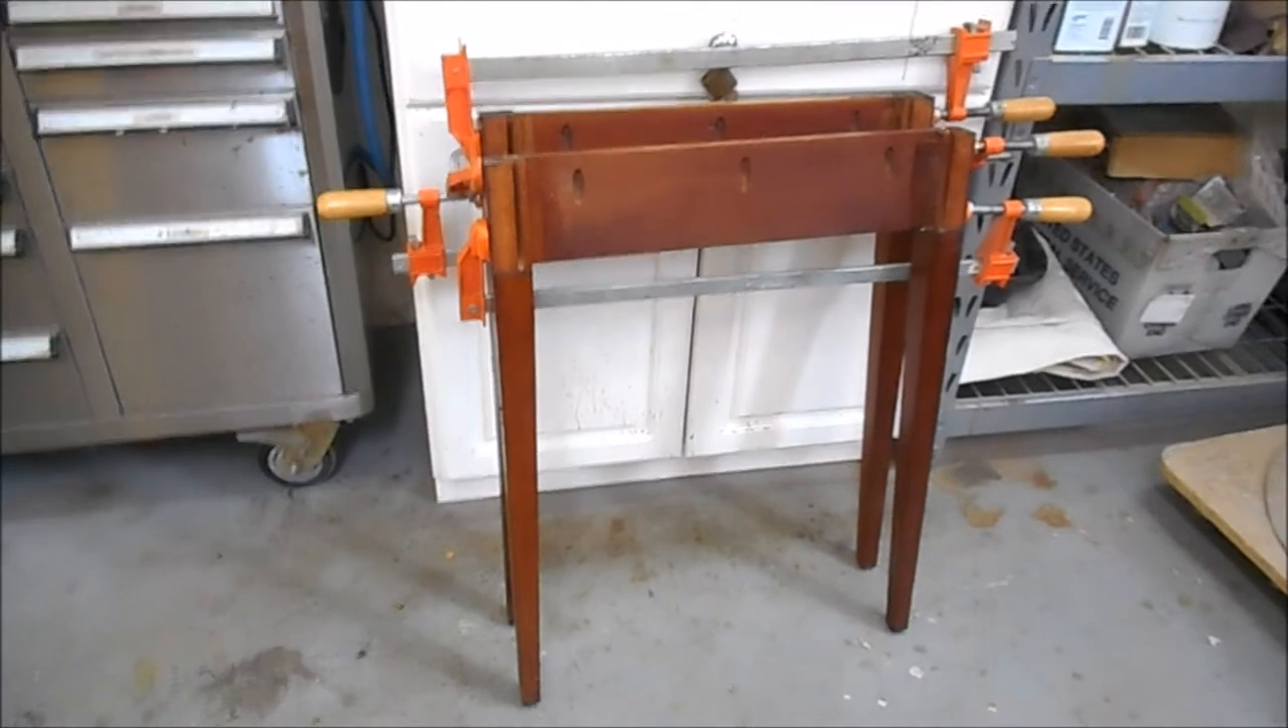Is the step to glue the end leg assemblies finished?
Yes.